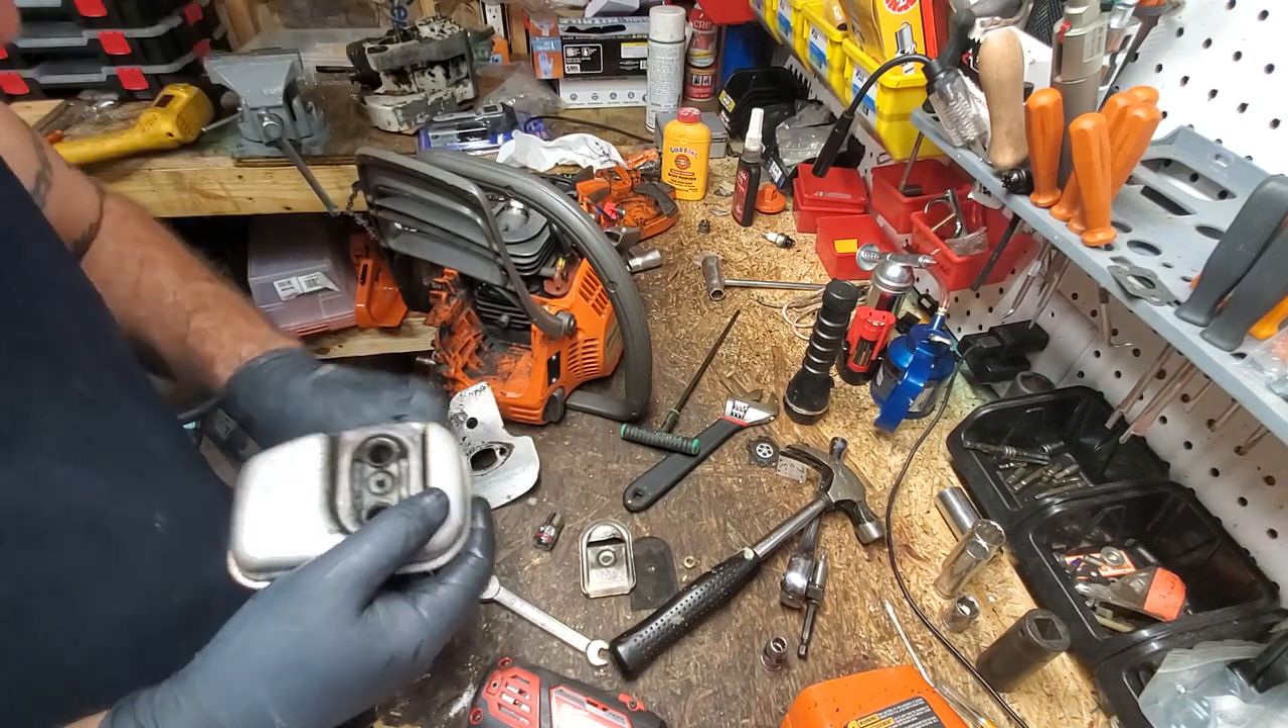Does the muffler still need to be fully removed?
No.